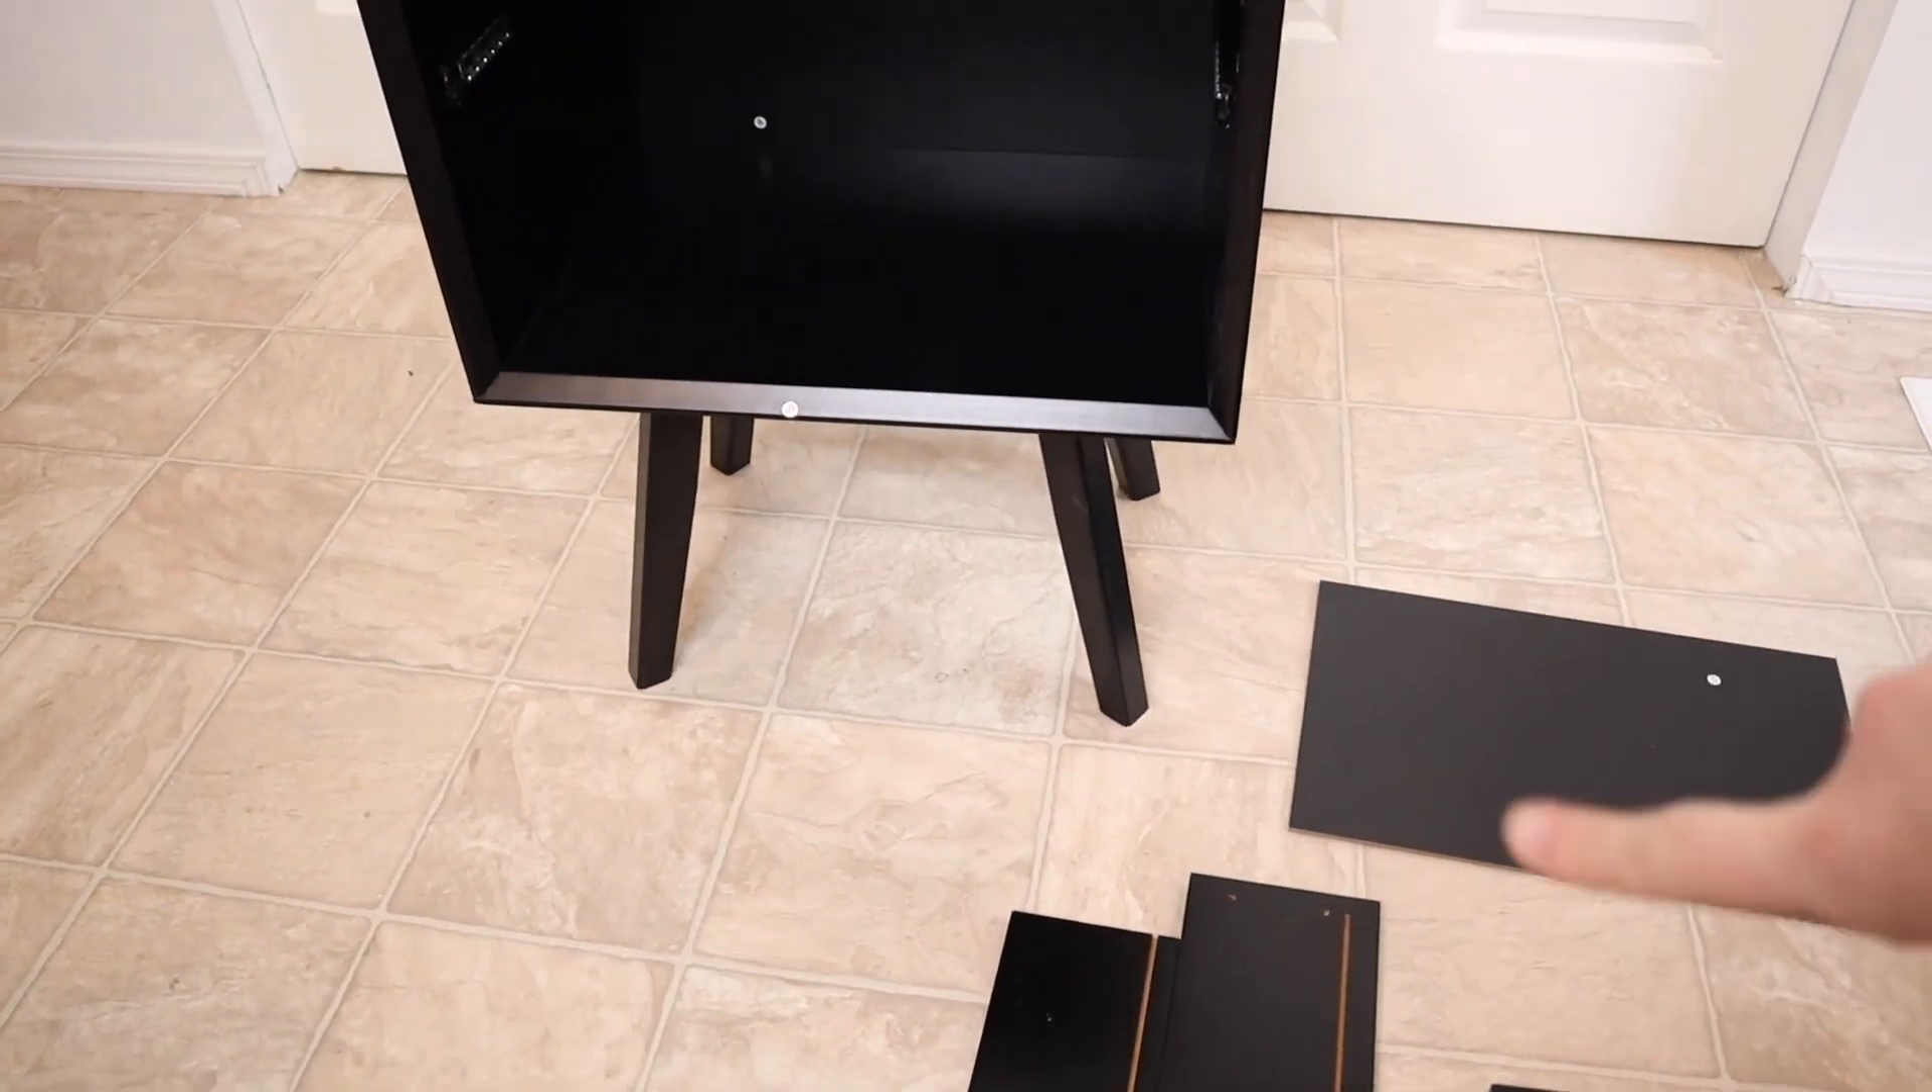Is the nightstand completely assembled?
No.